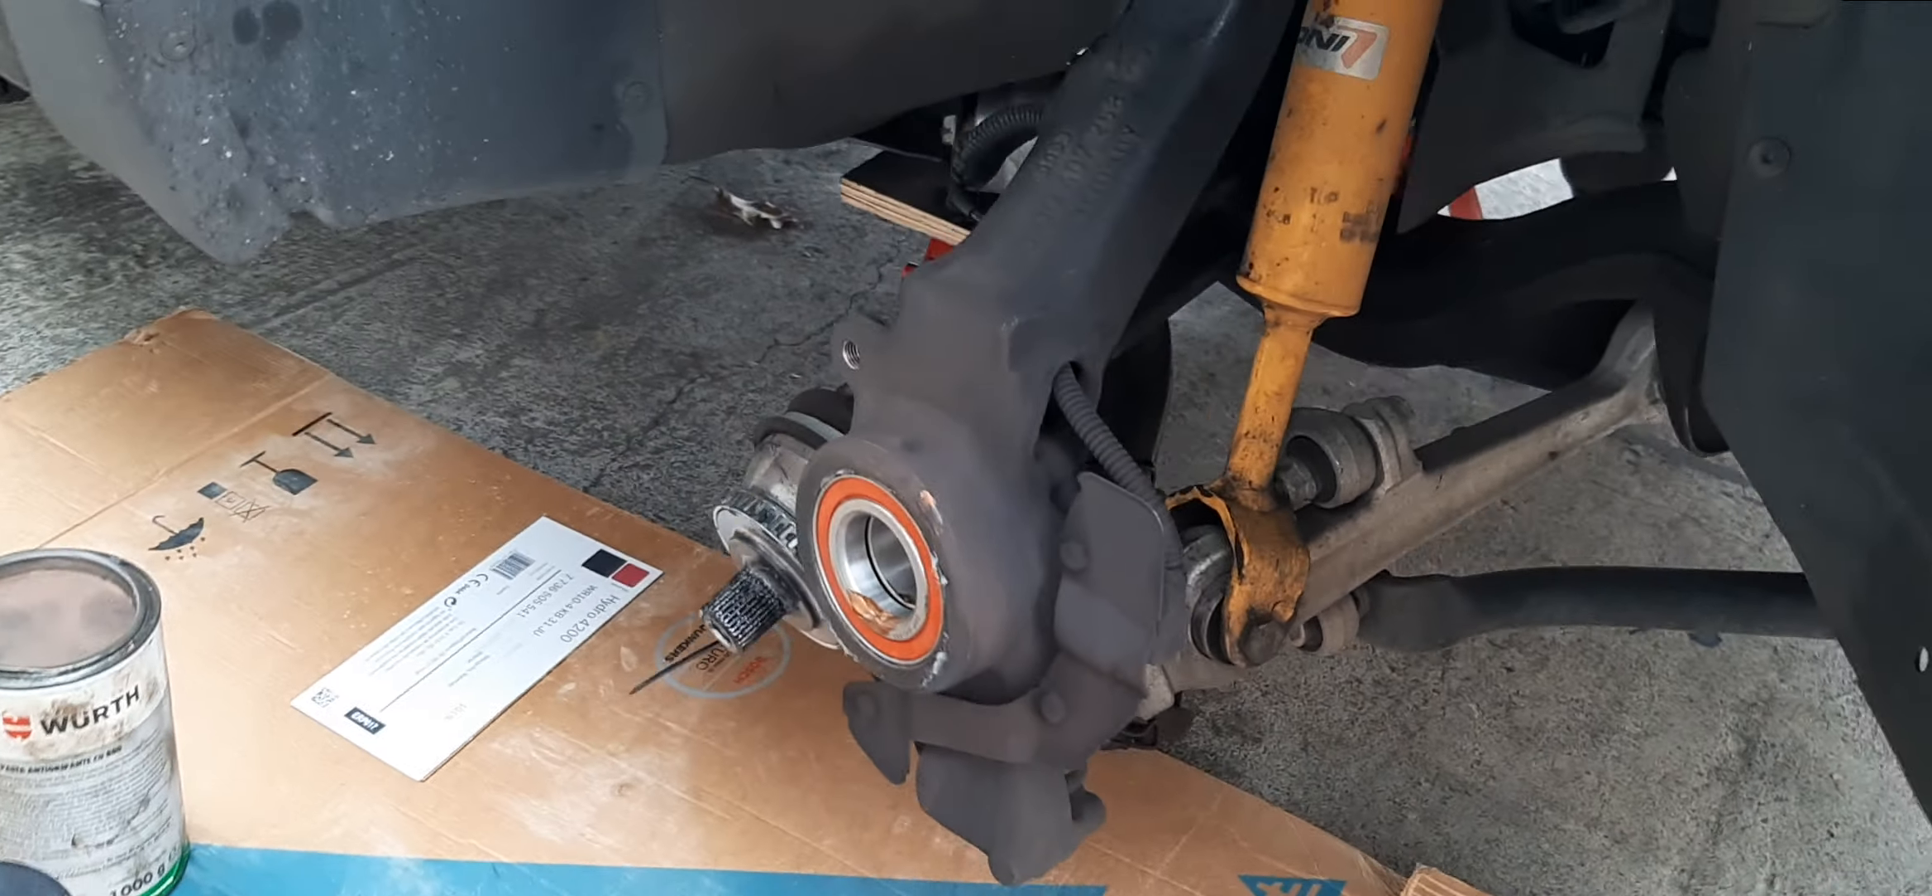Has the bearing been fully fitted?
Yes.